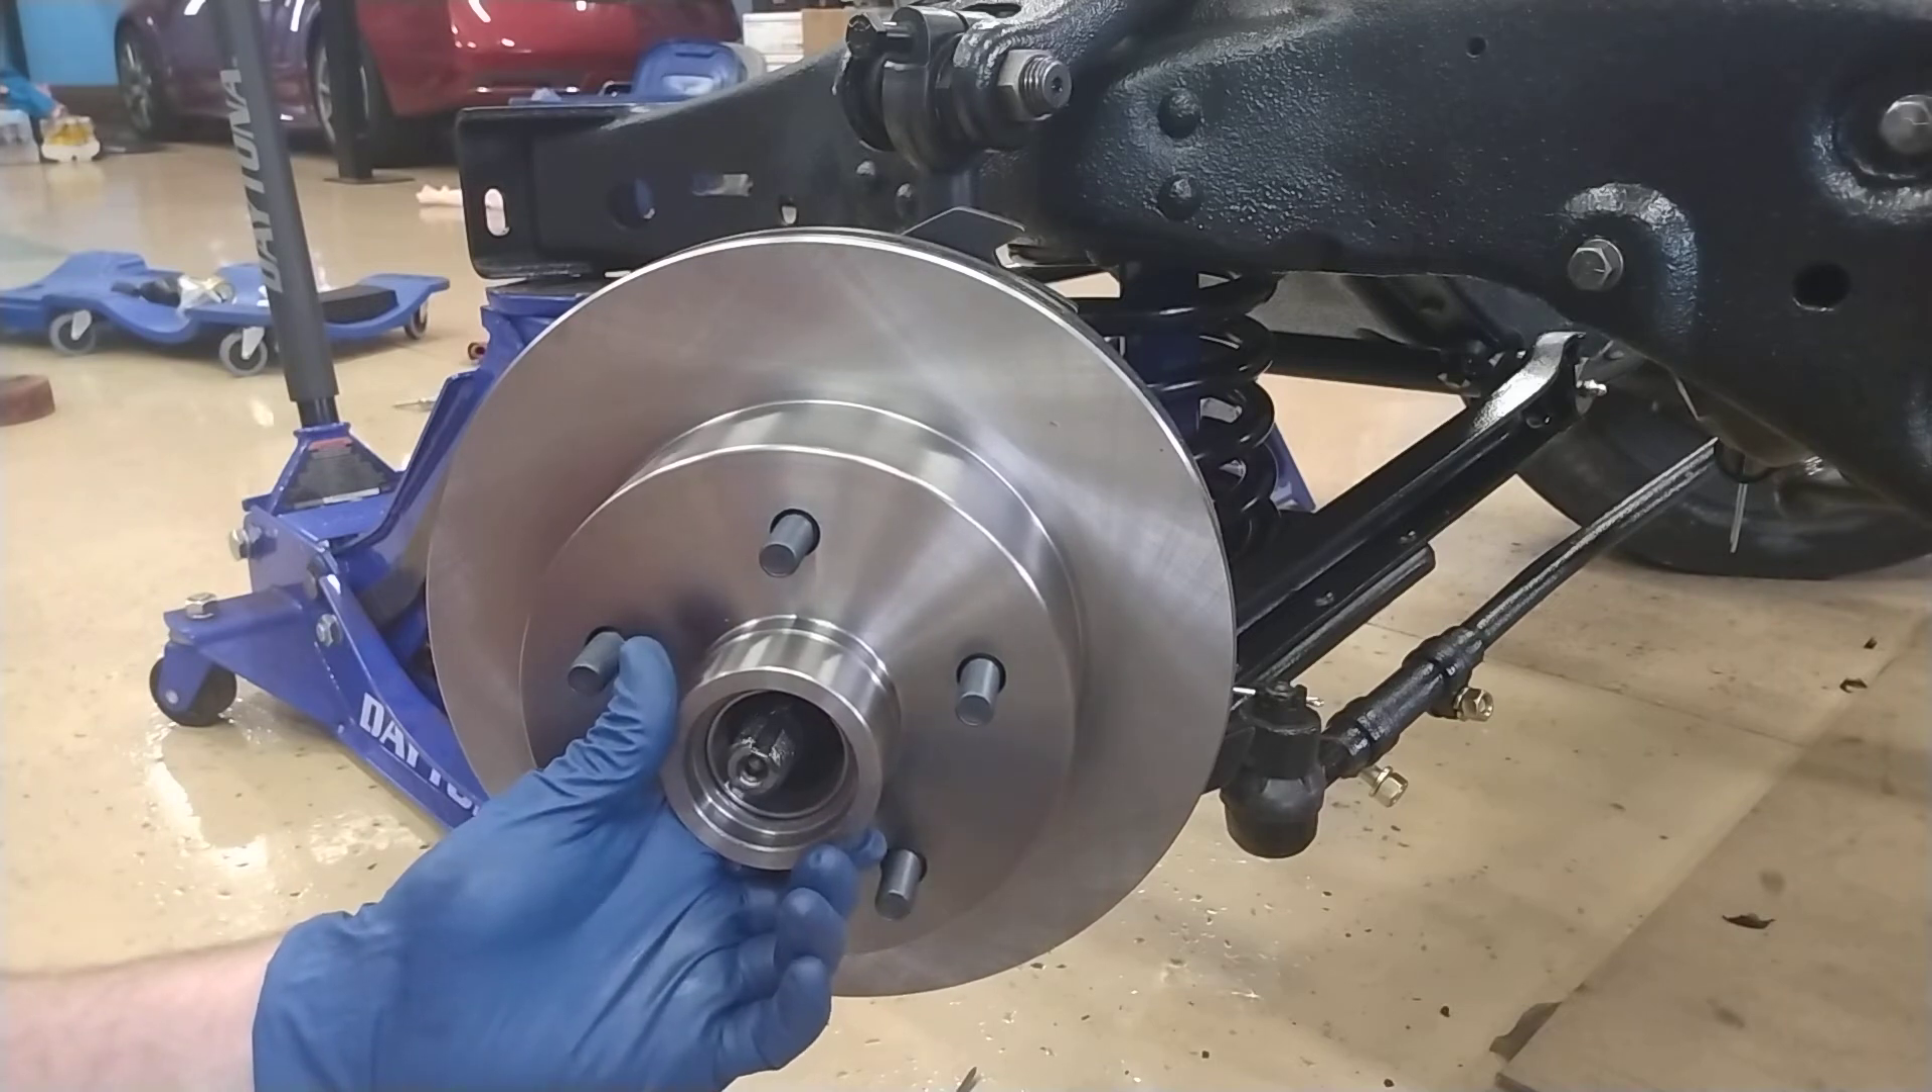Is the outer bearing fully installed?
No.